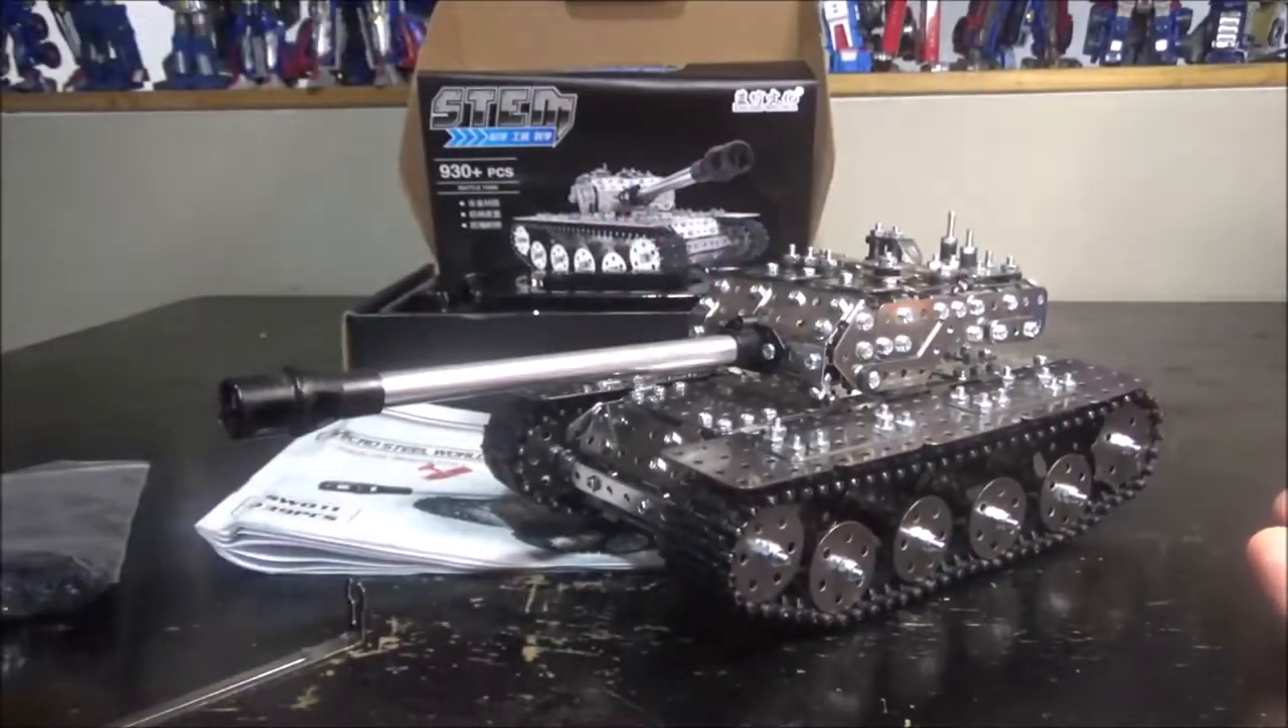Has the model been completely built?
Yes.